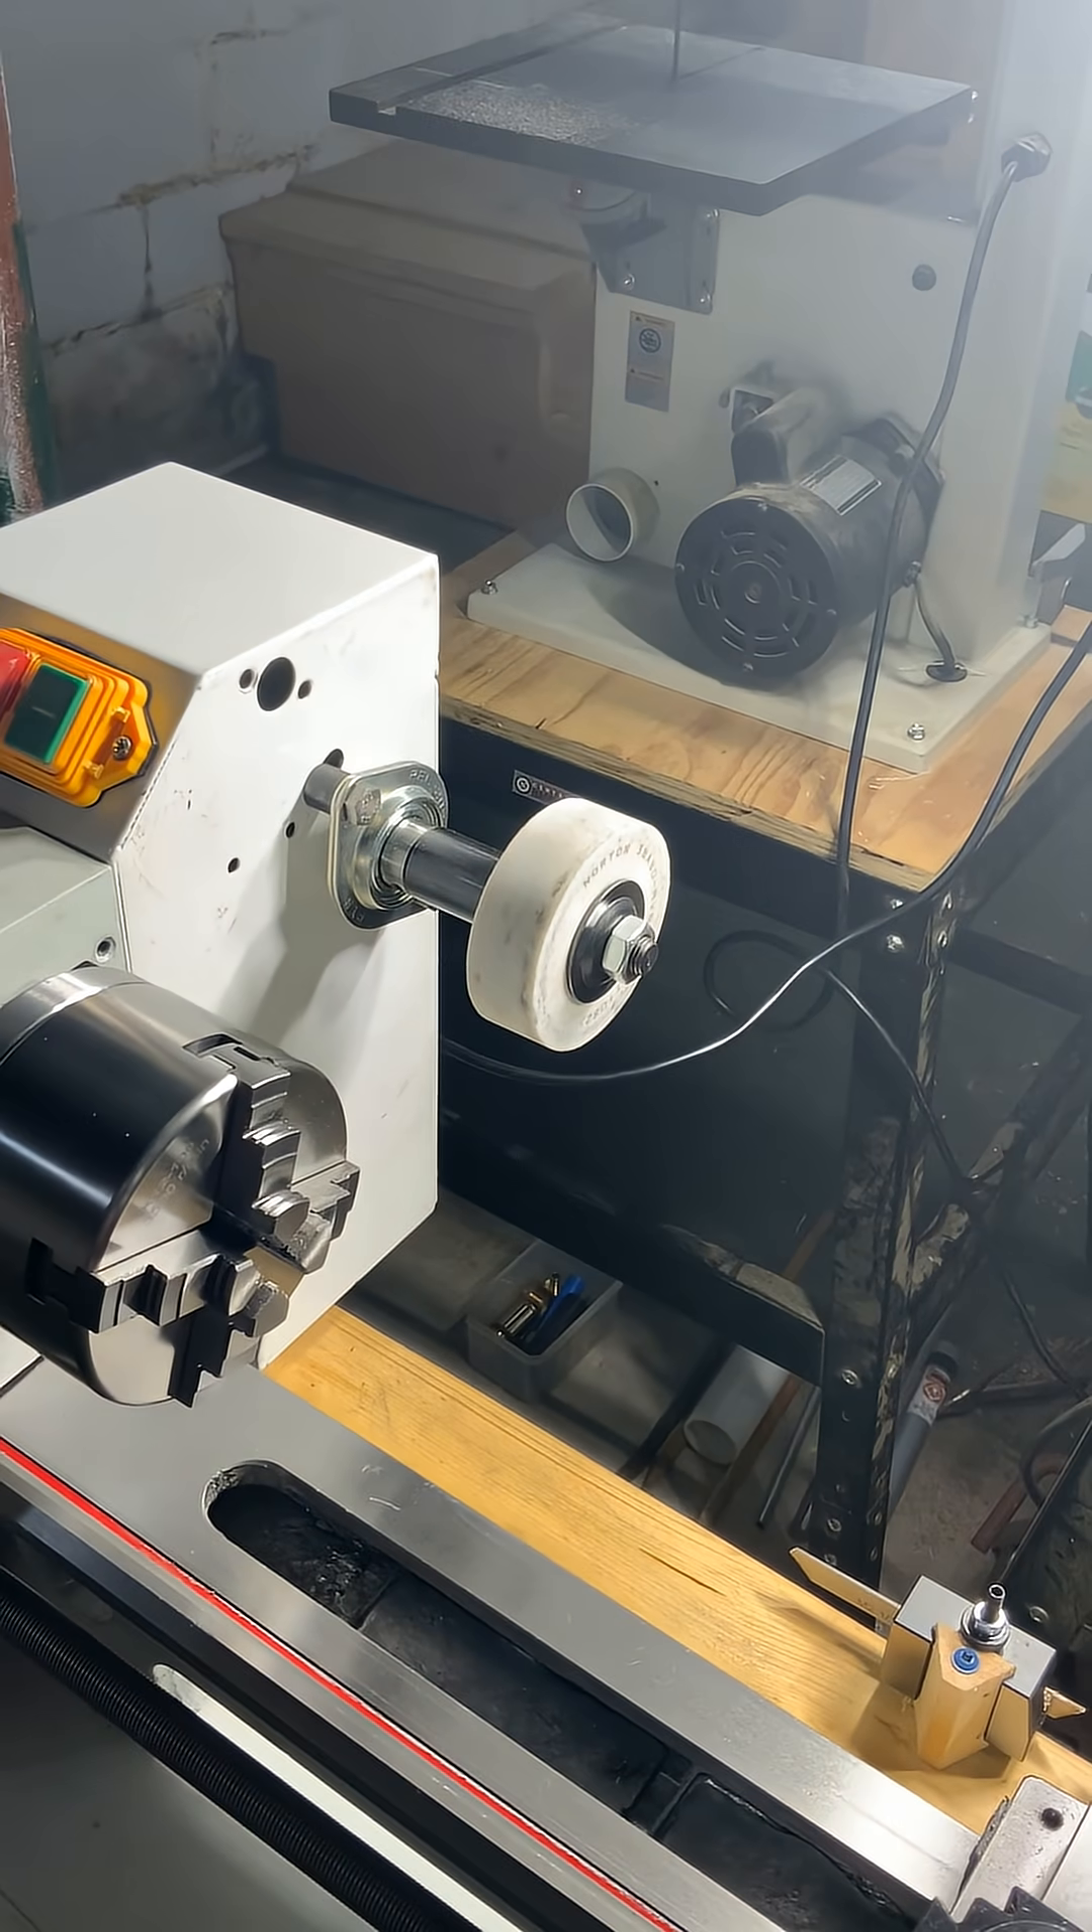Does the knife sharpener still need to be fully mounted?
No.